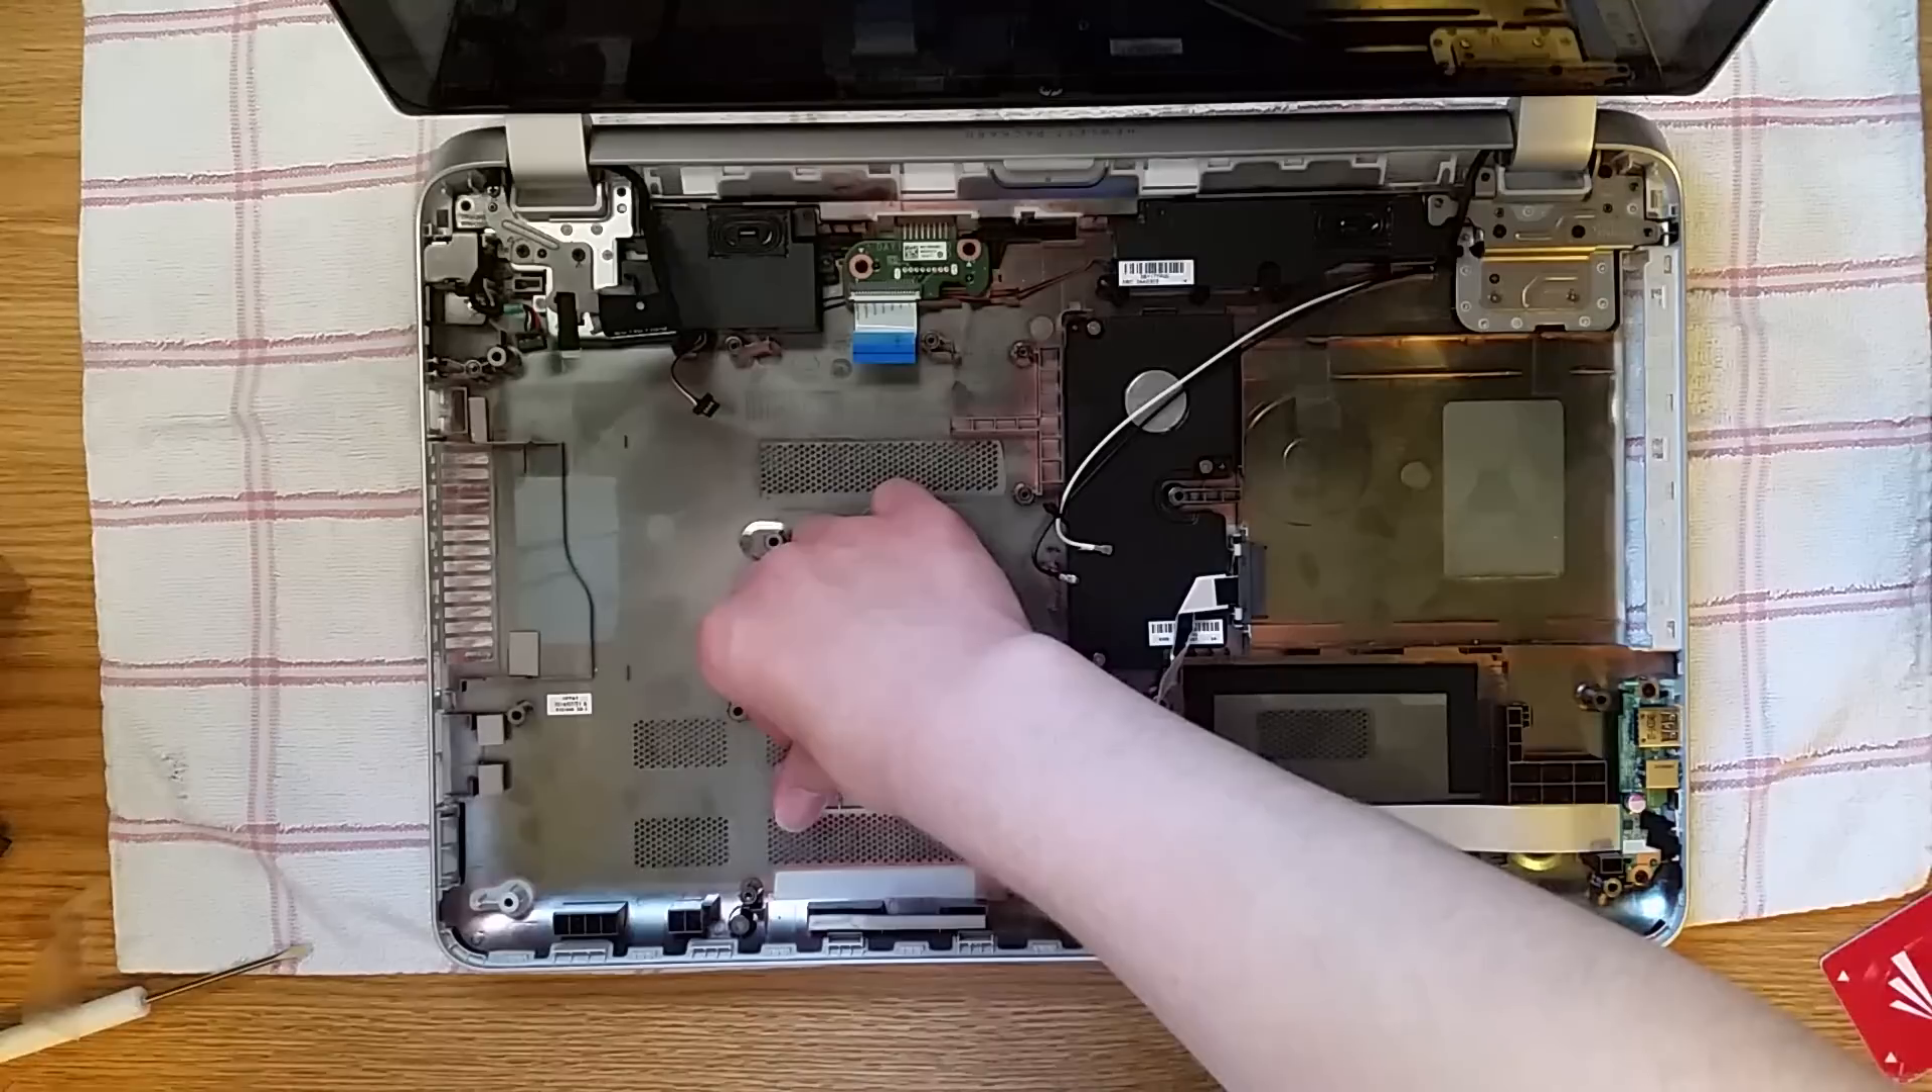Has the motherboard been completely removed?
Yes.